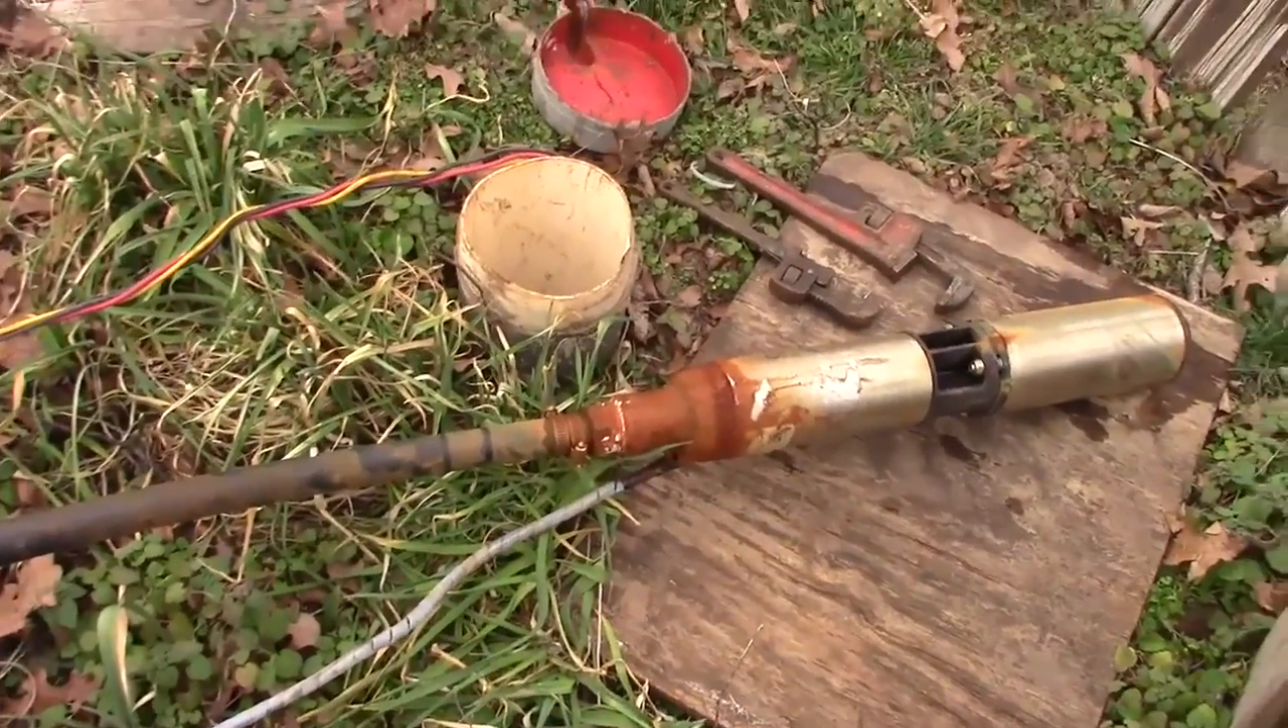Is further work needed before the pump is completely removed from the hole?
No.